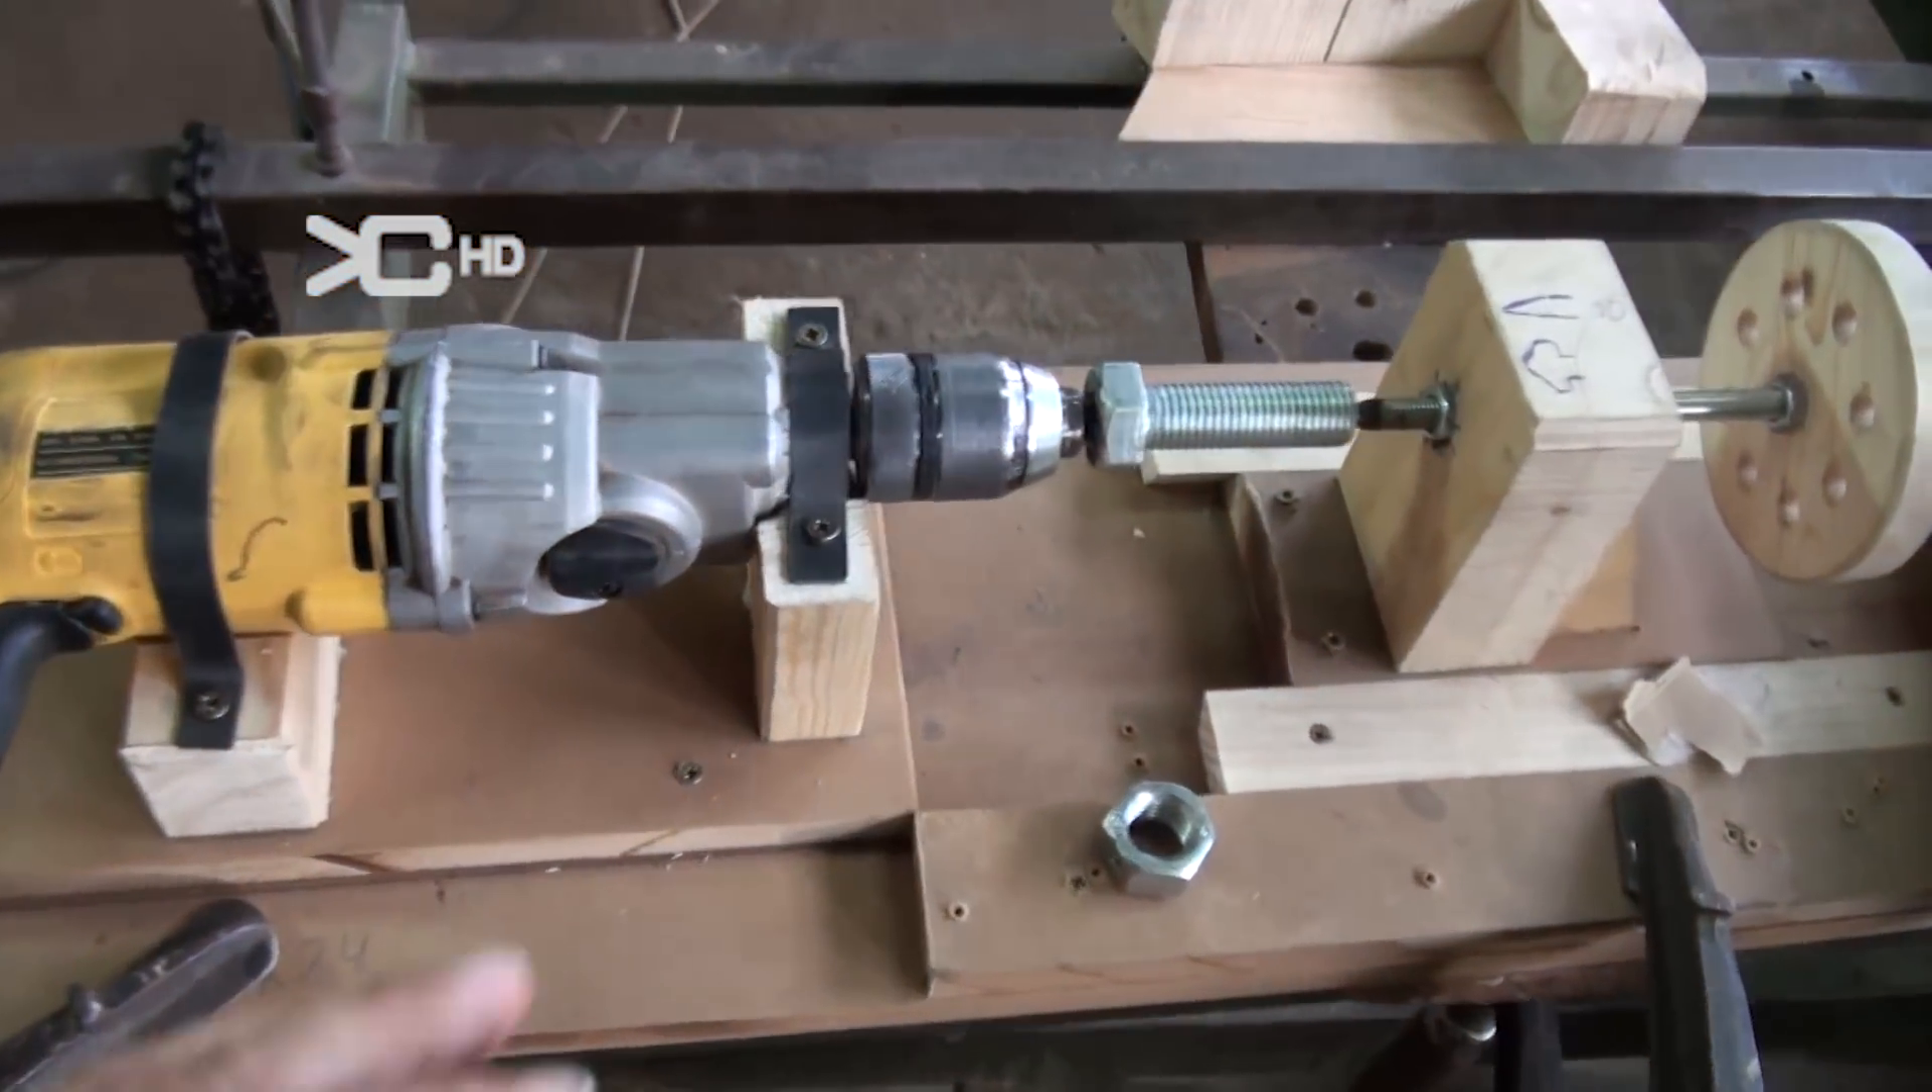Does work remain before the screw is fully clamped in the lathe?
No.